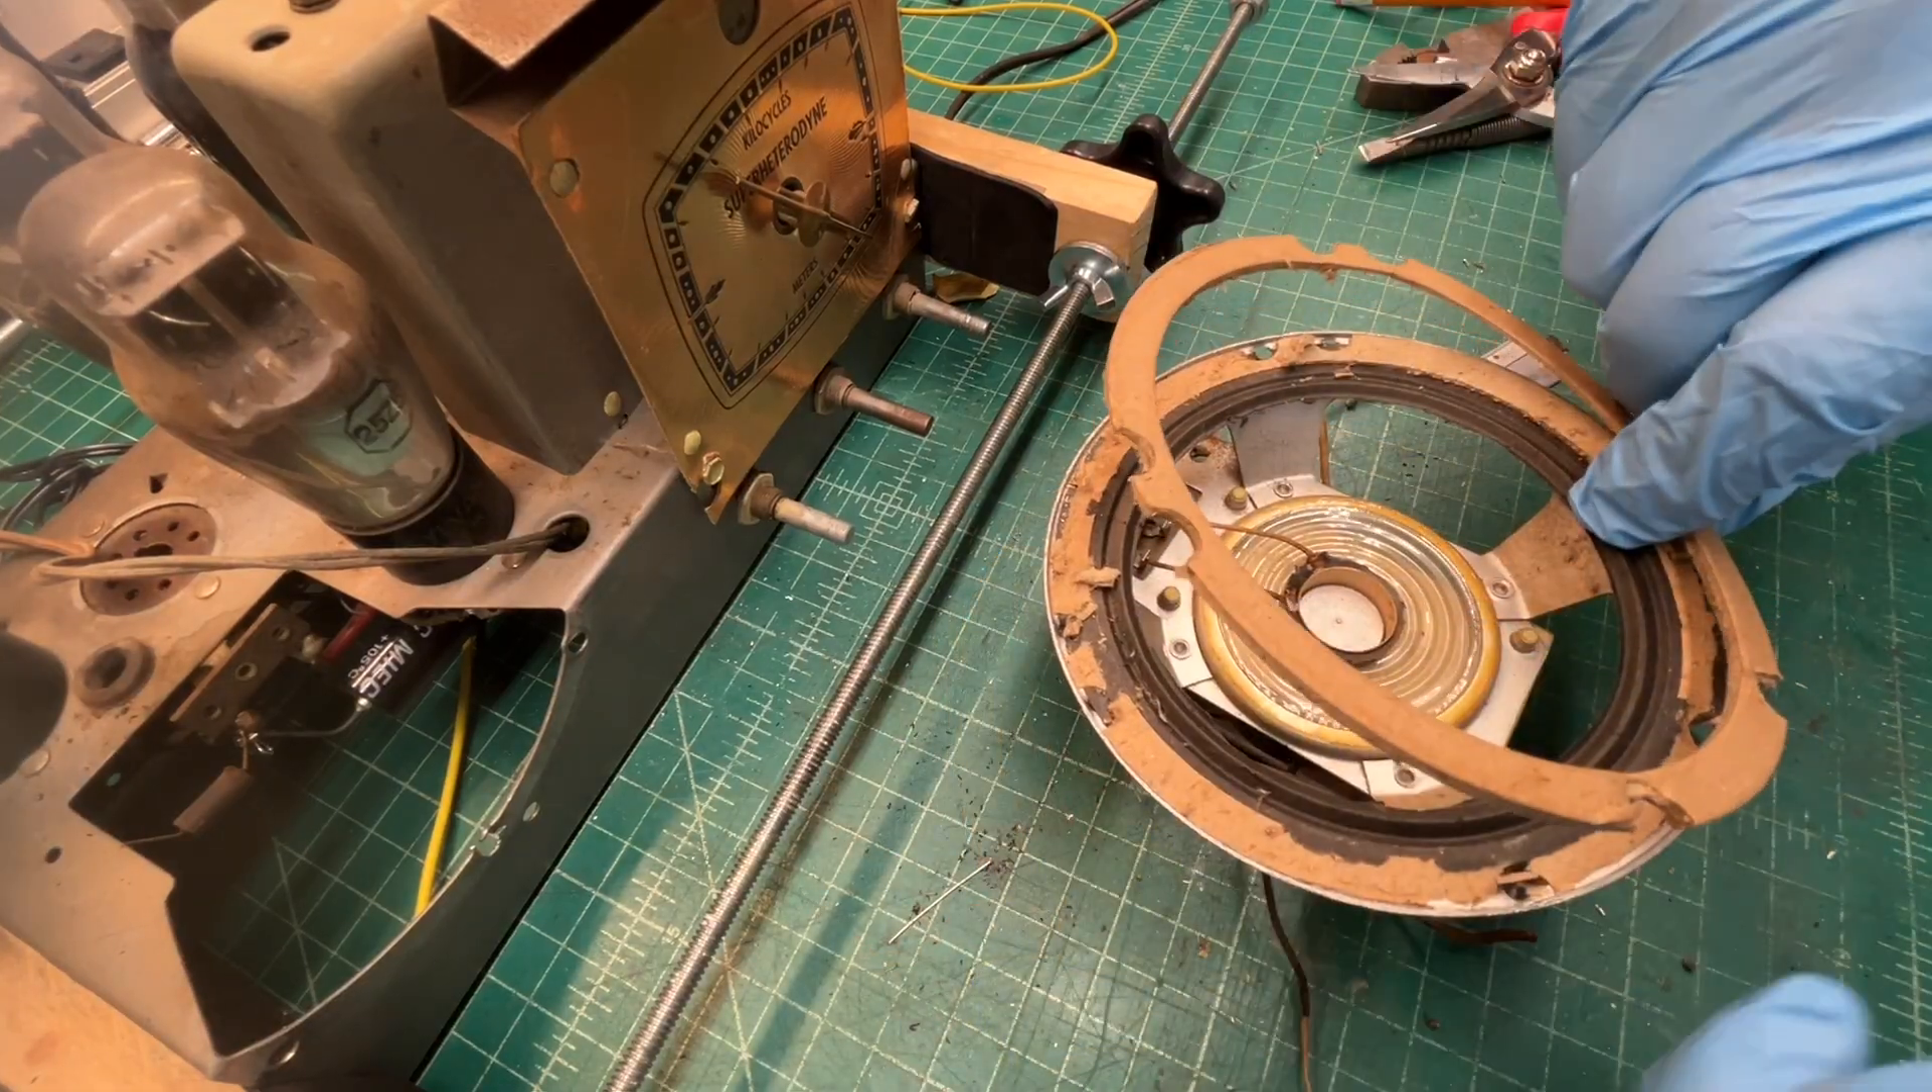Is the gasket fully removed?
No.